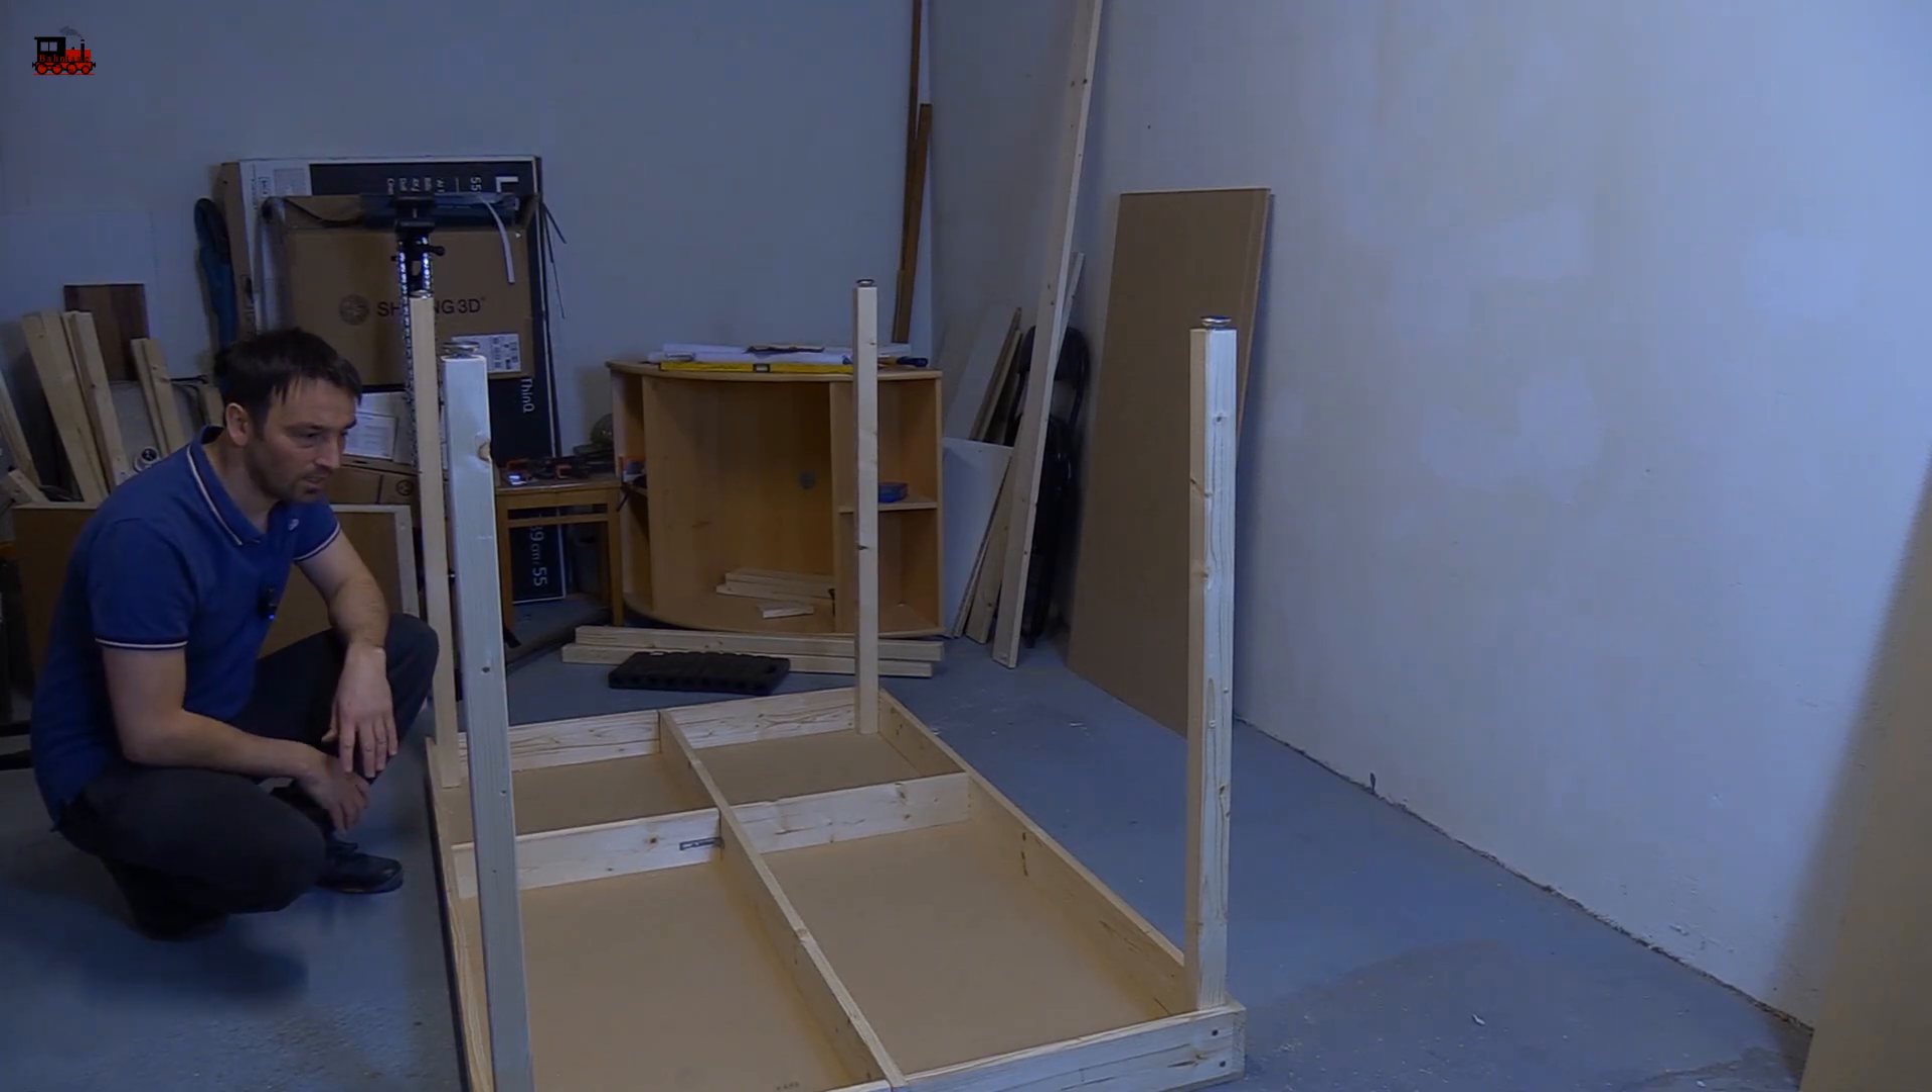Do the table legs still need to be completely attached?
No.